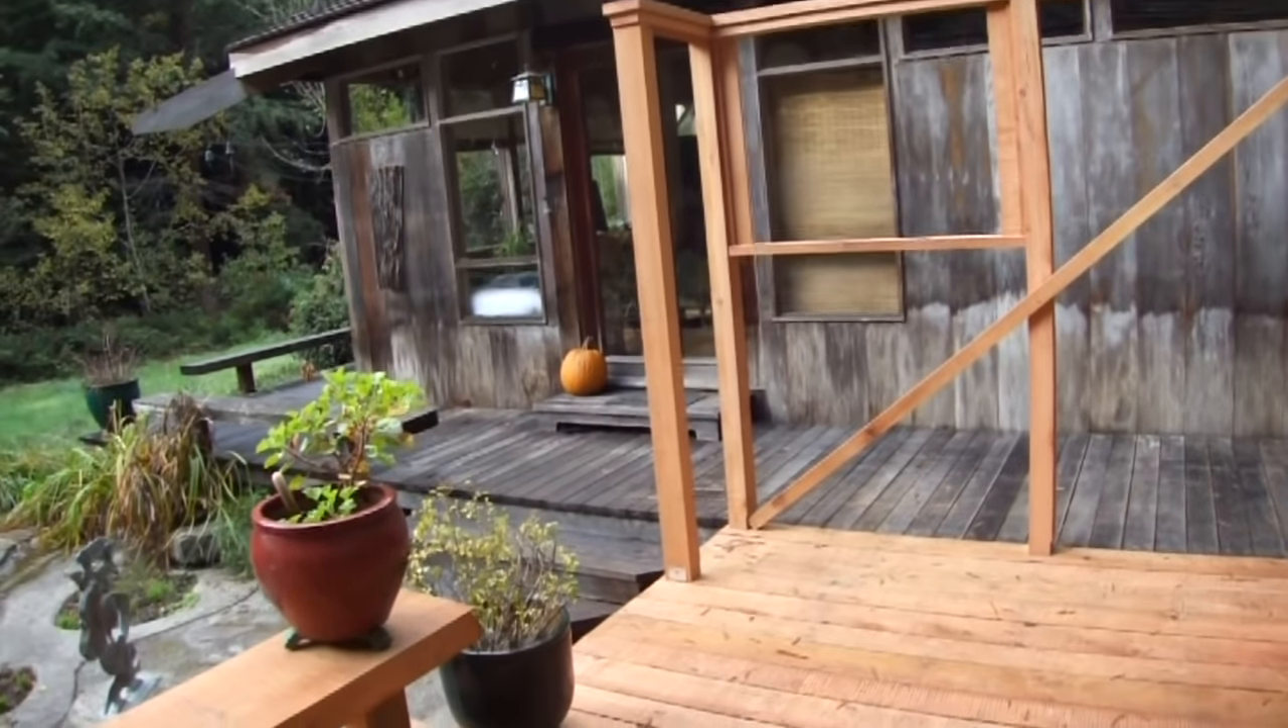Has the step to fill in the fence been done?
No.